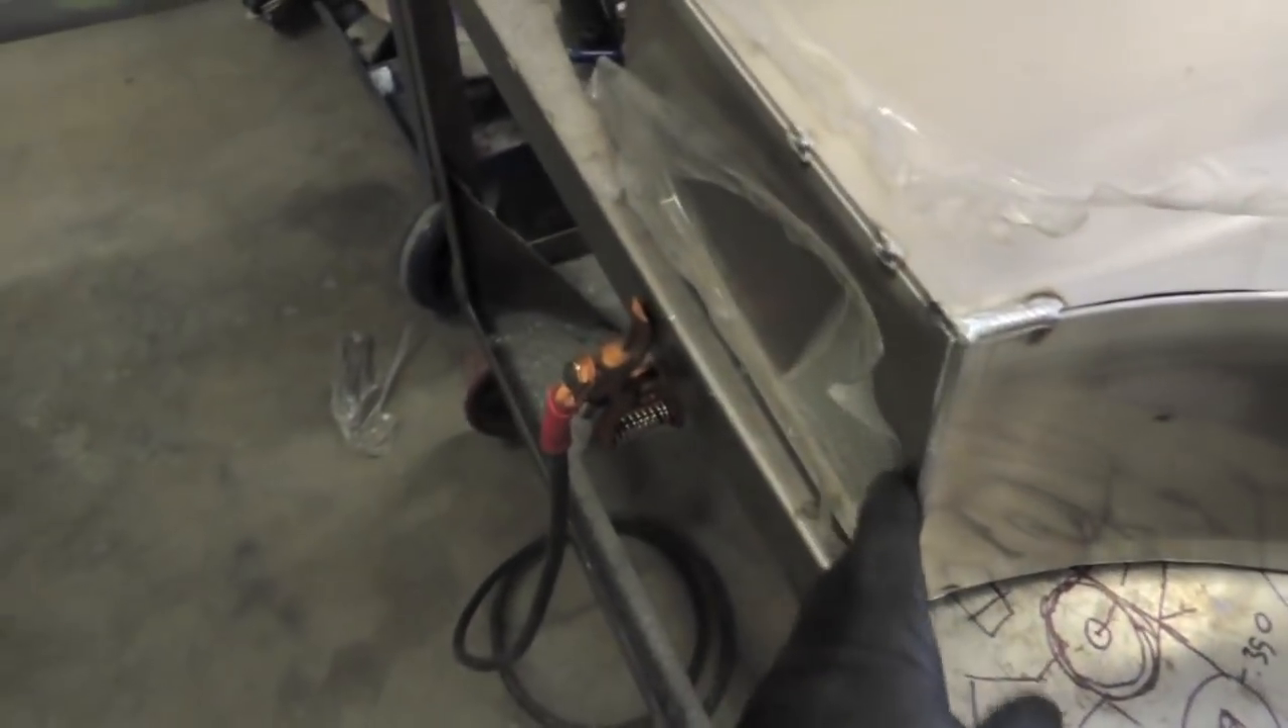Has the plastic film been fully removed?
No.